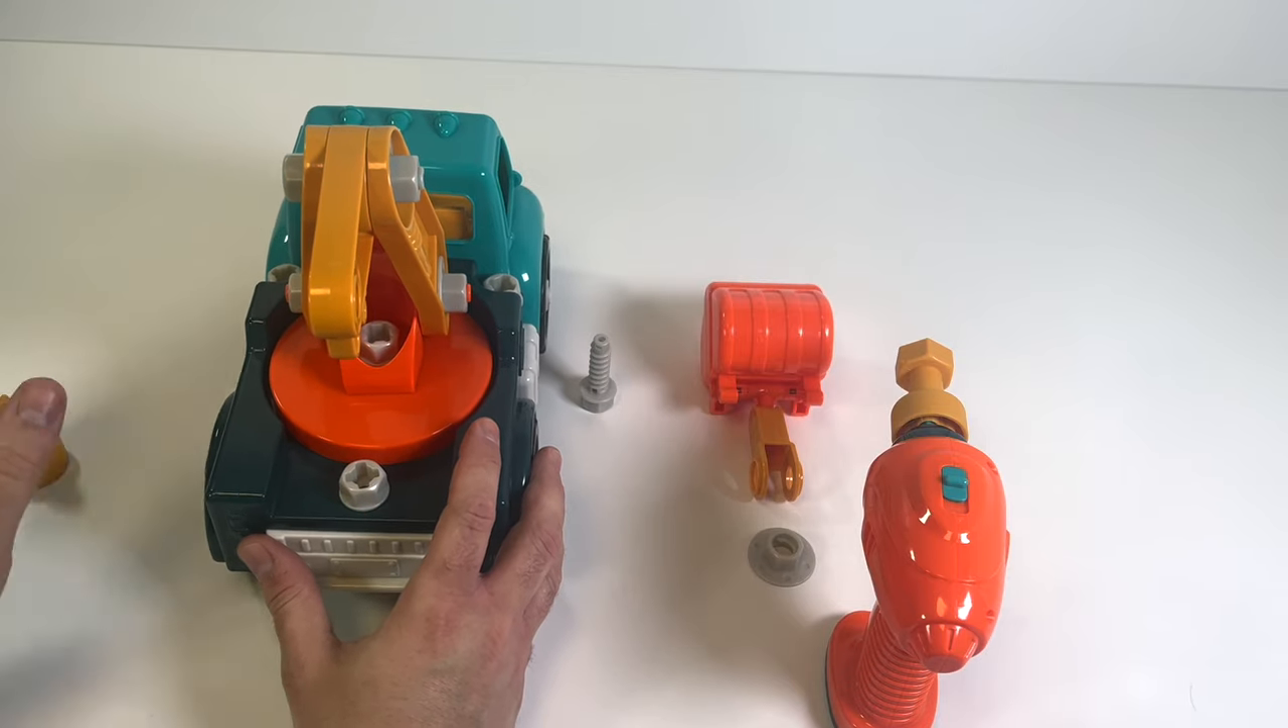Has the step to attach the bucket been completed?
No.